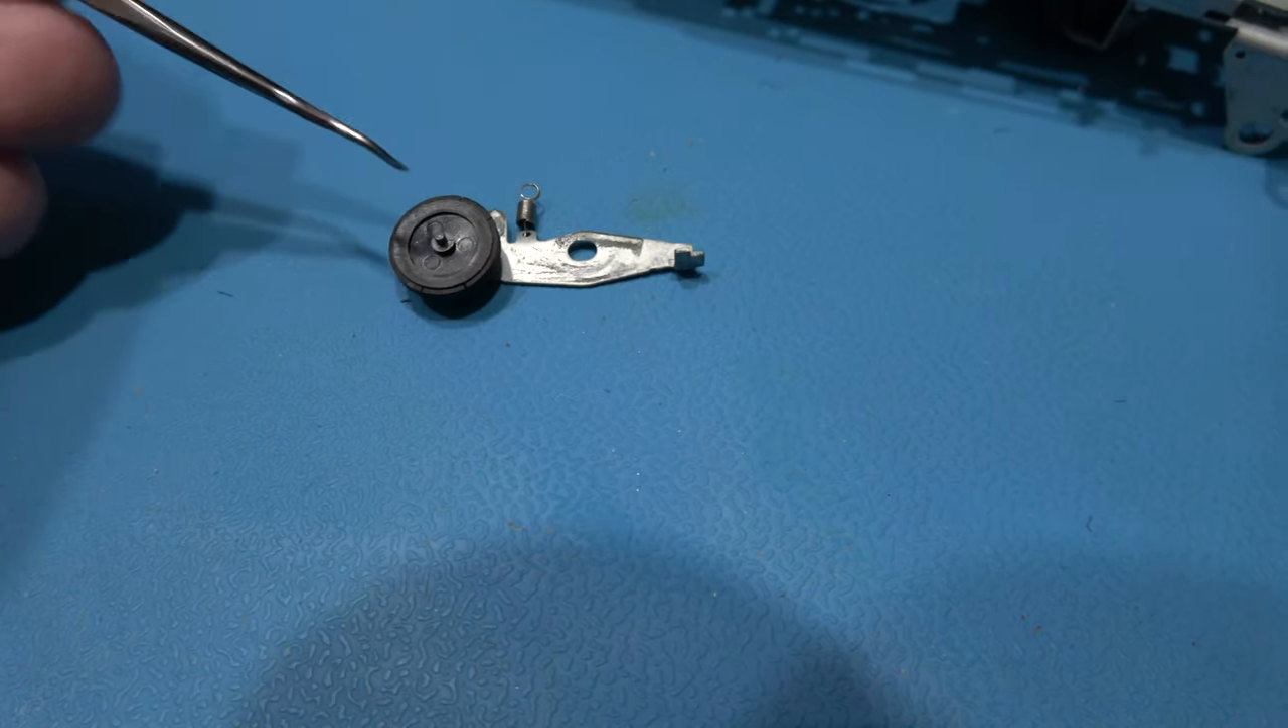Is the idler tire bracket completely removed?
Yes.